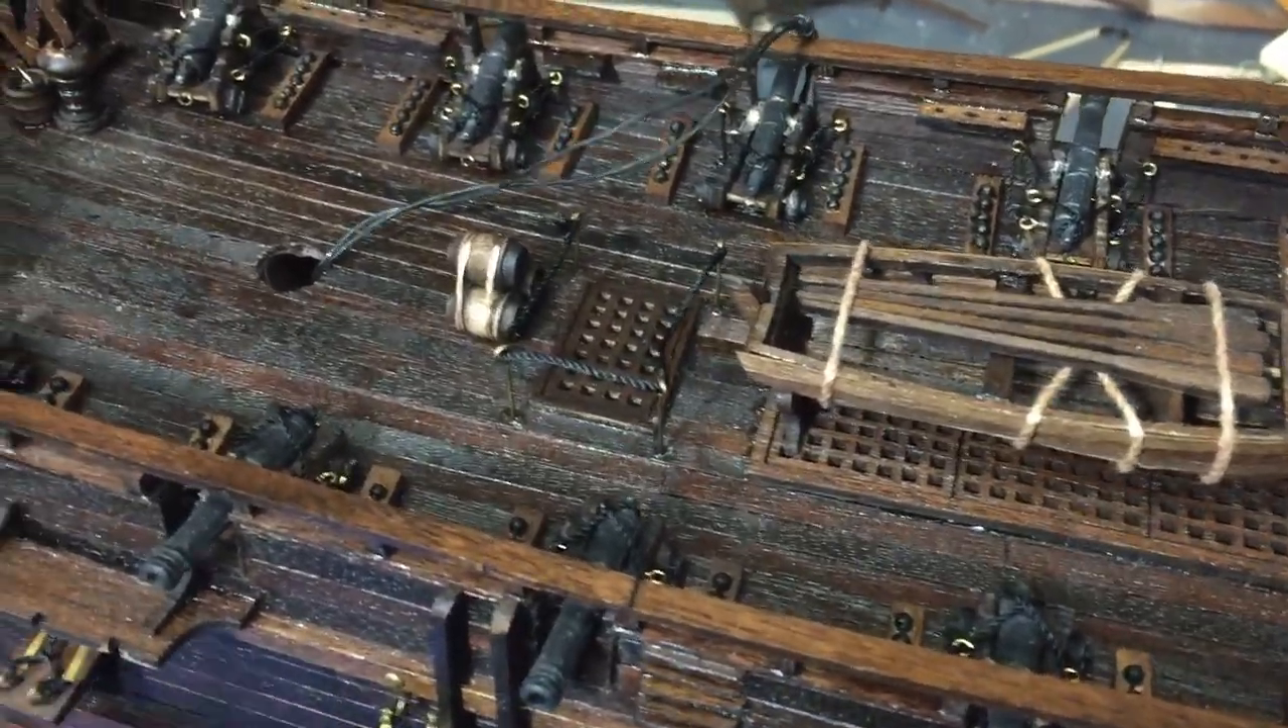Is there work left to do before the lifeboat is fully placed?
No.